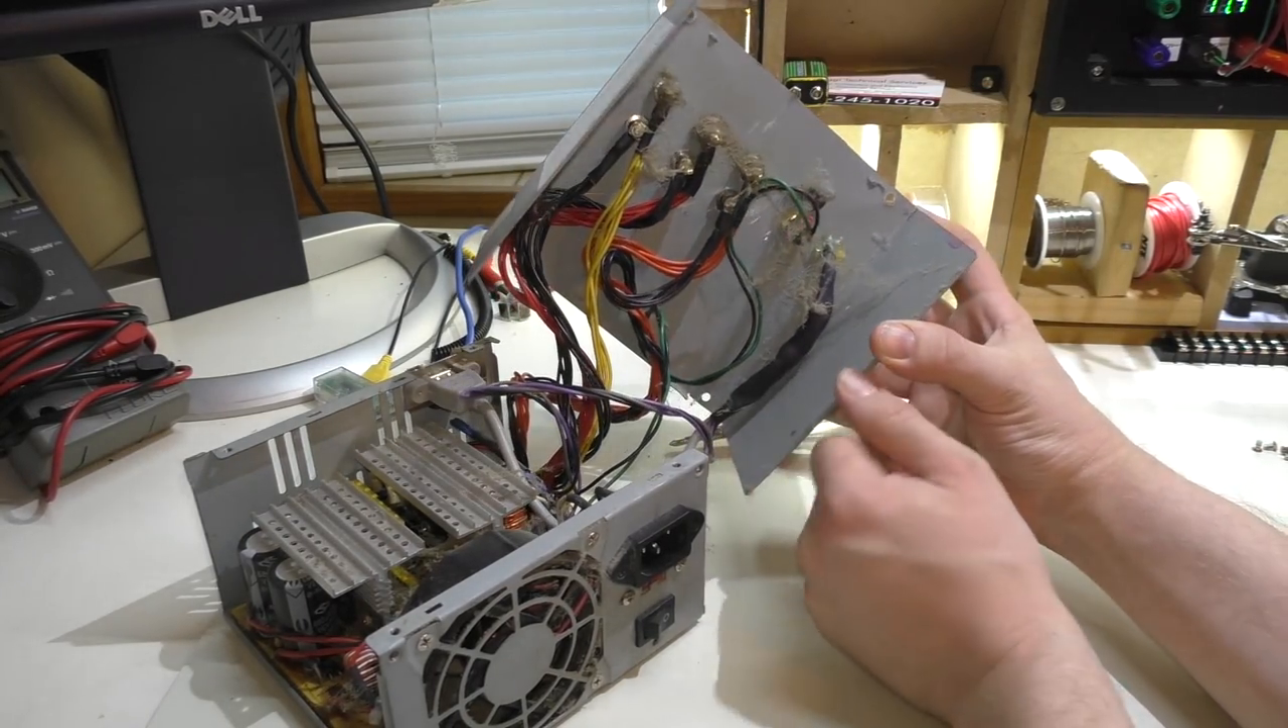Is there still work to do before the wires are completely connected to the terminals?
No.